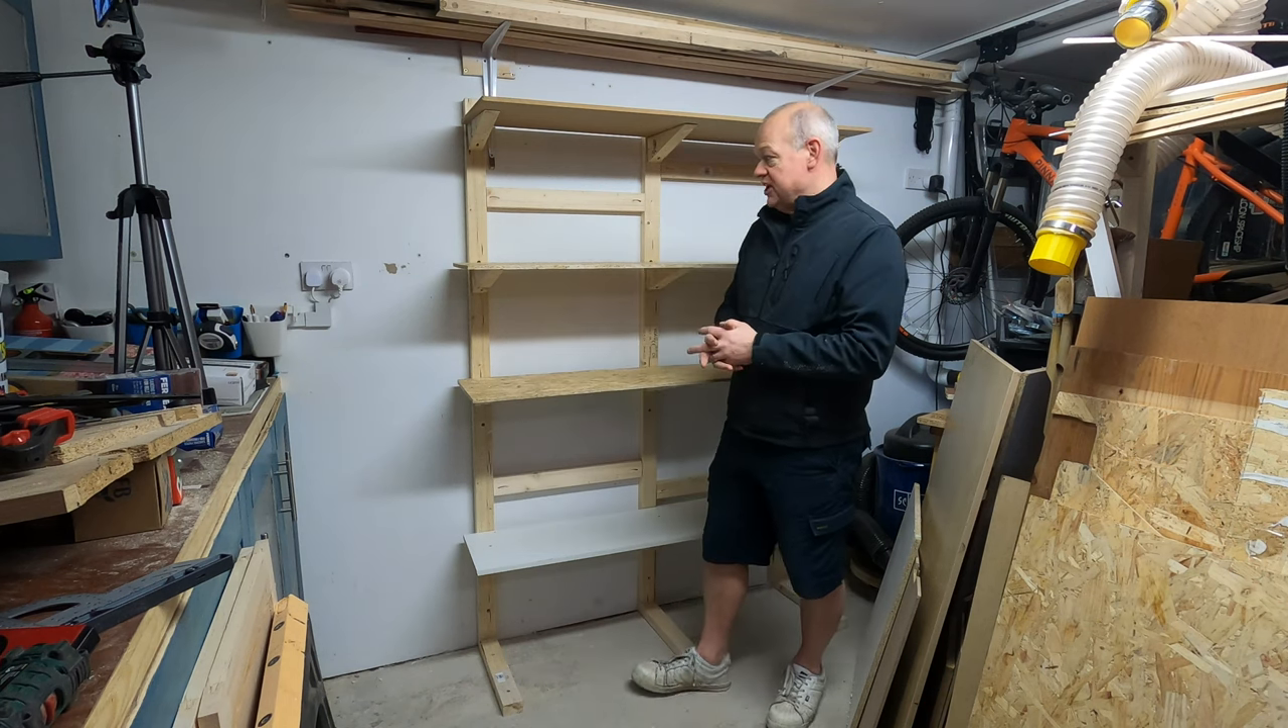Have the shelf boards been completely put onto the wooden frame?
Yes.